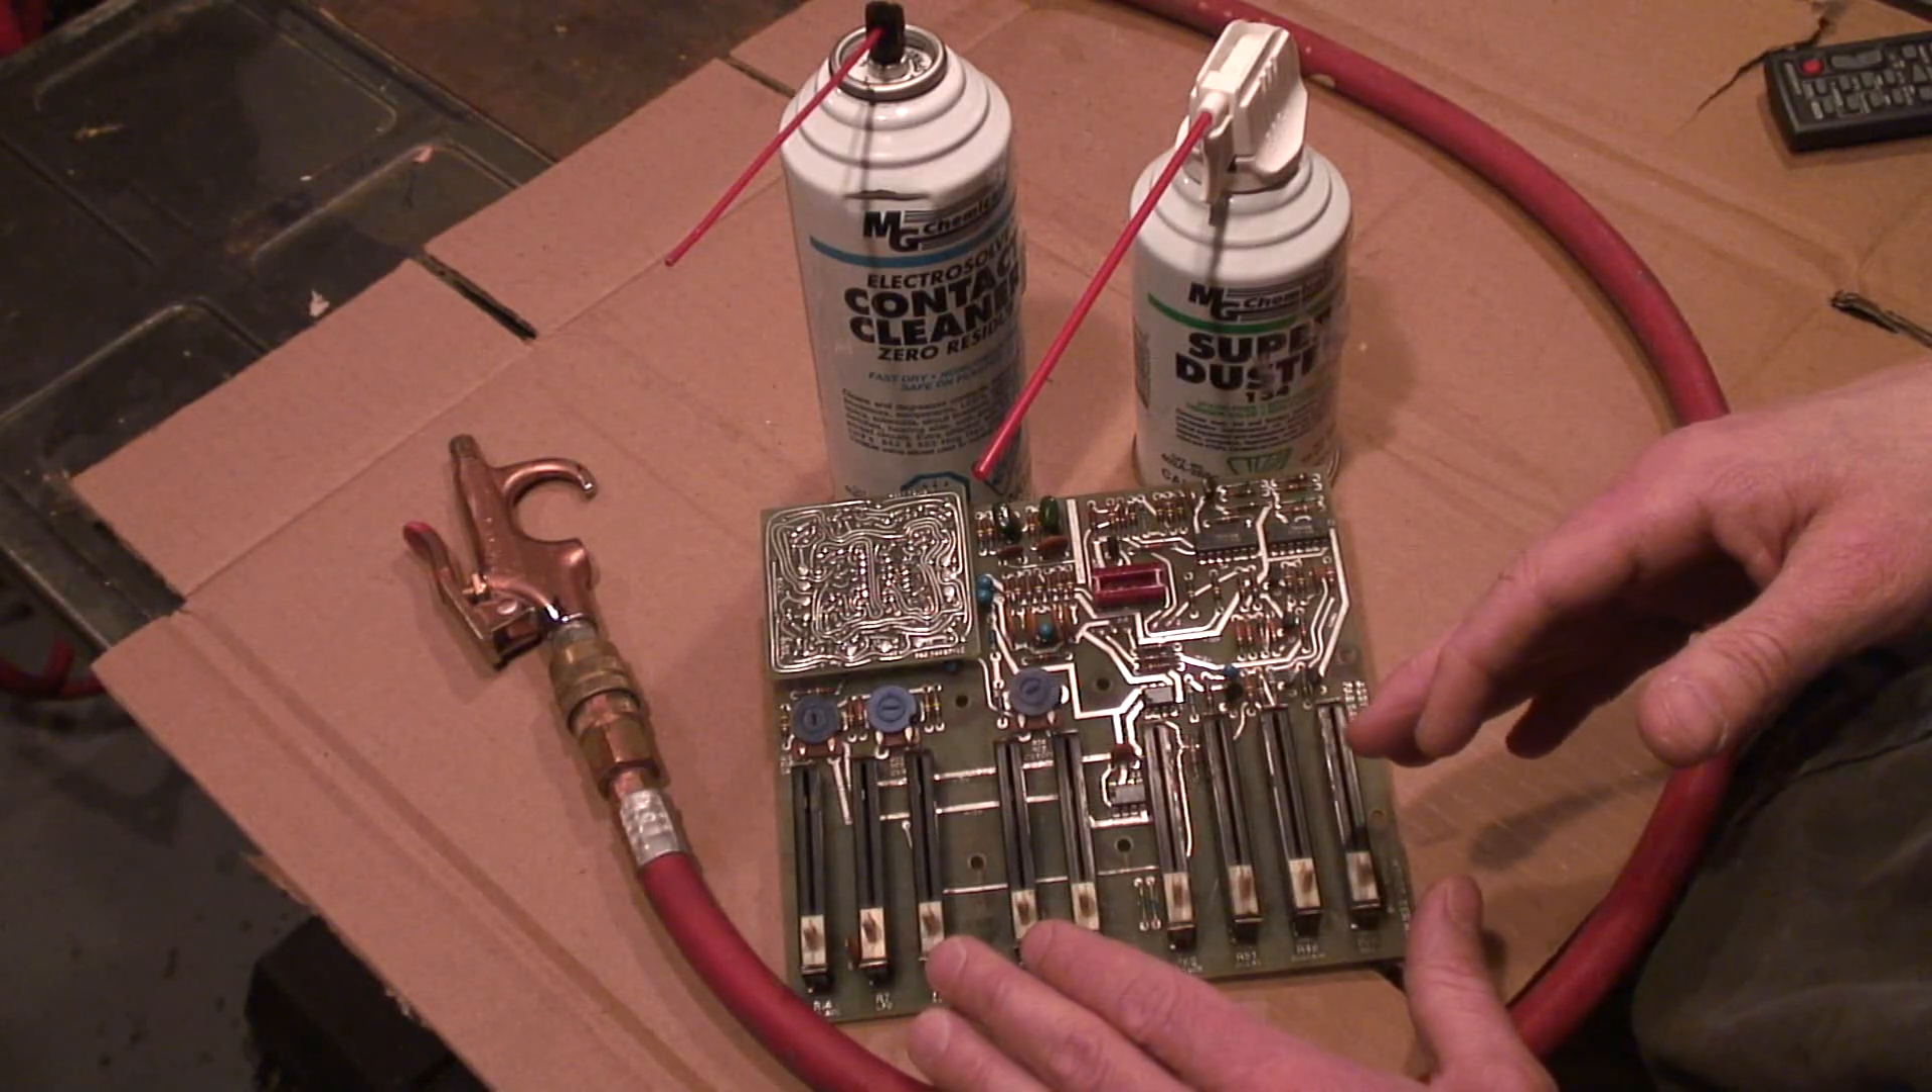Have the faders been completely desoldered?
No.